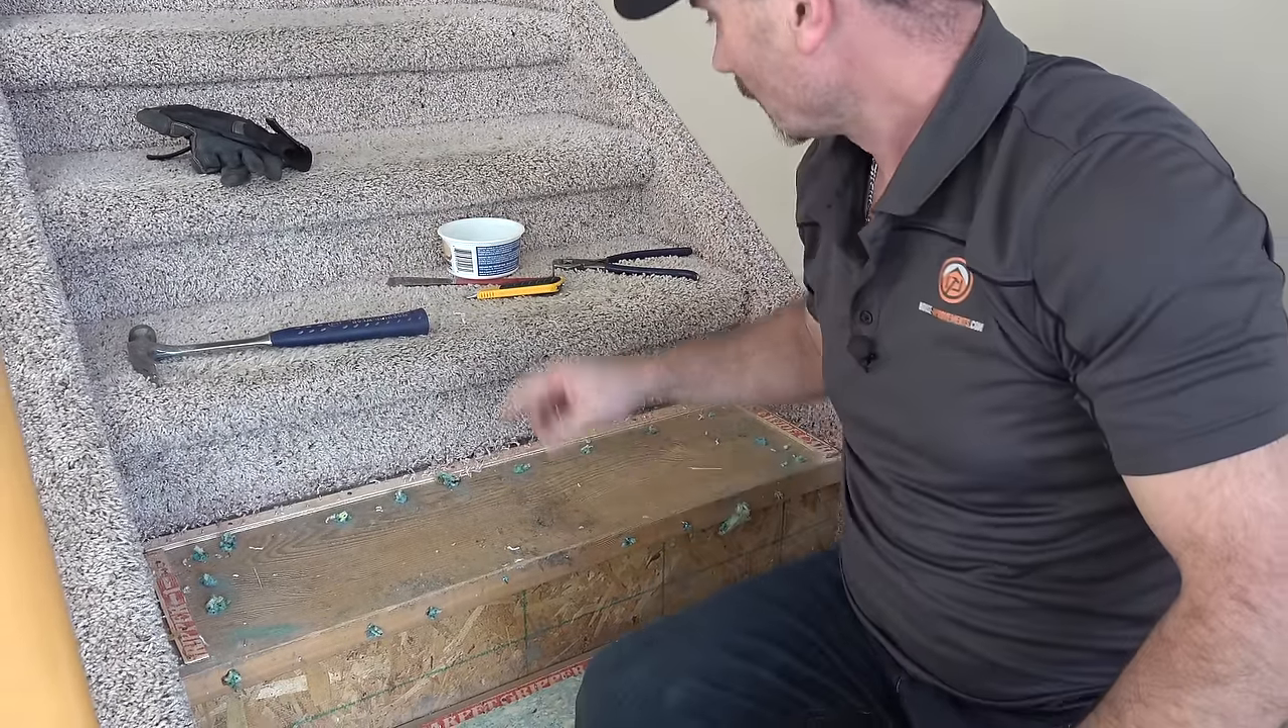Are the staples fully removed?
No.